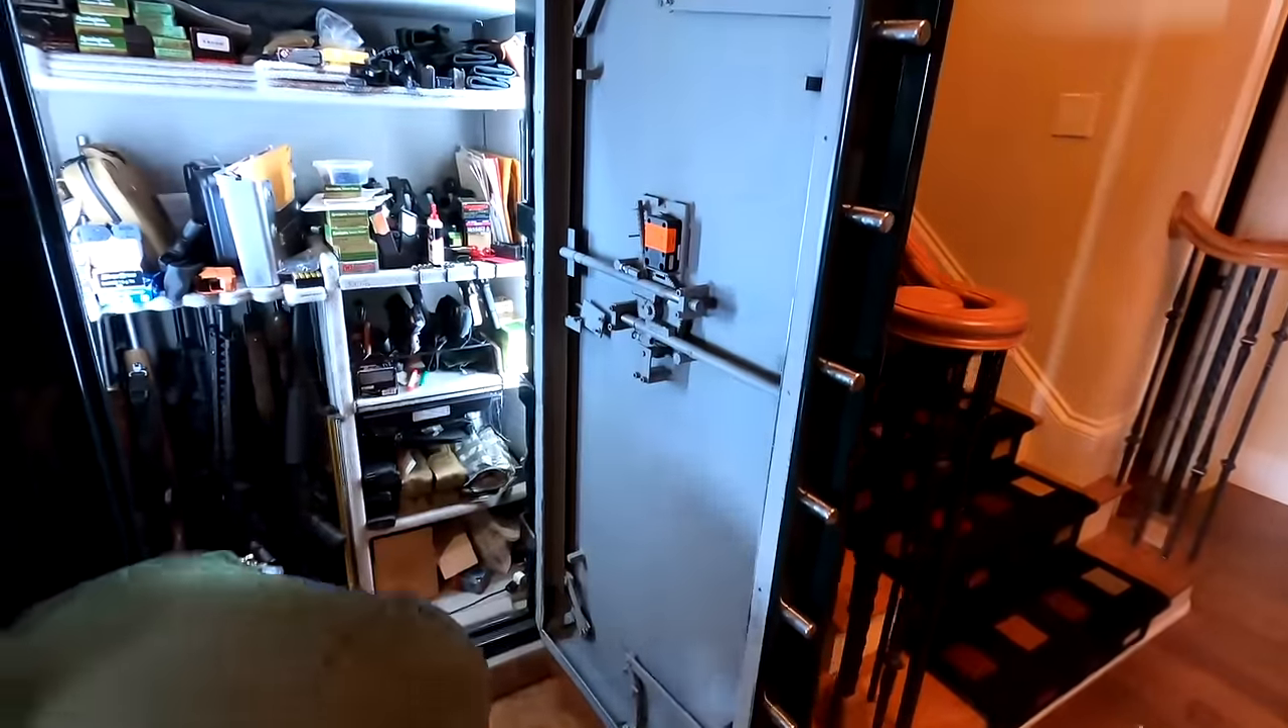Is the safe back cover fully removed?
Yes.